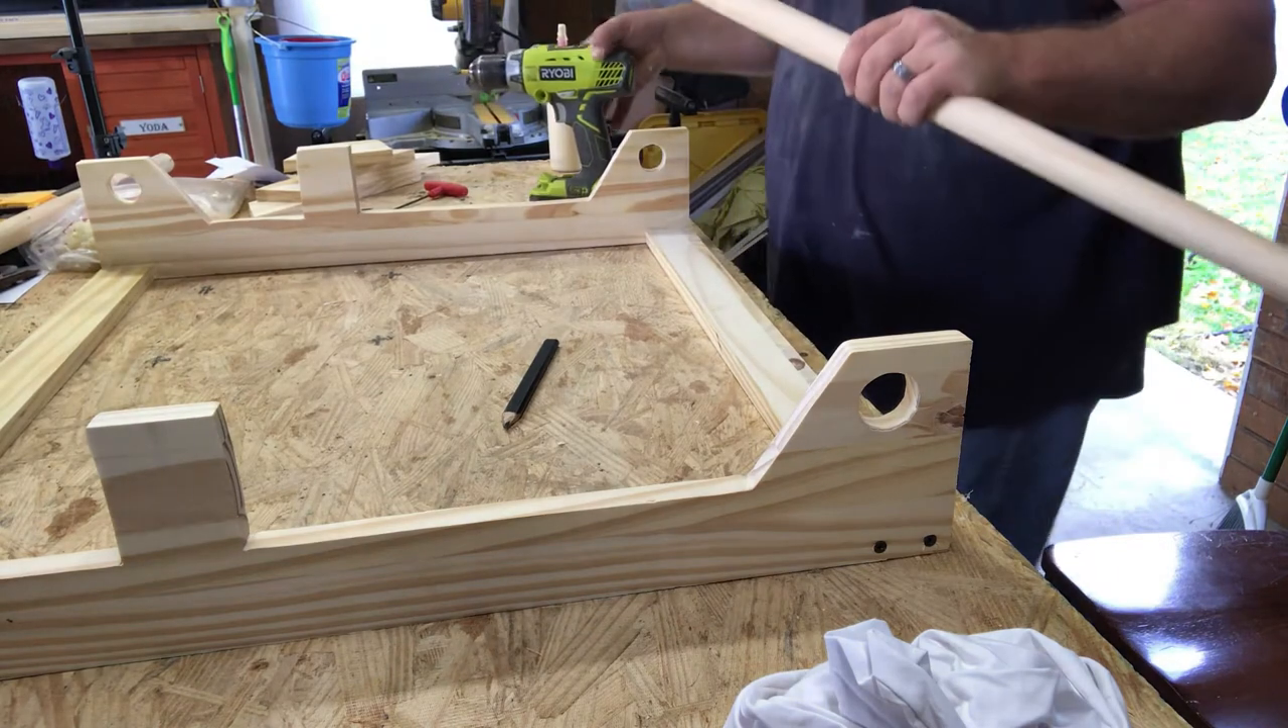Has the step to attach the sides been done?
Yes.